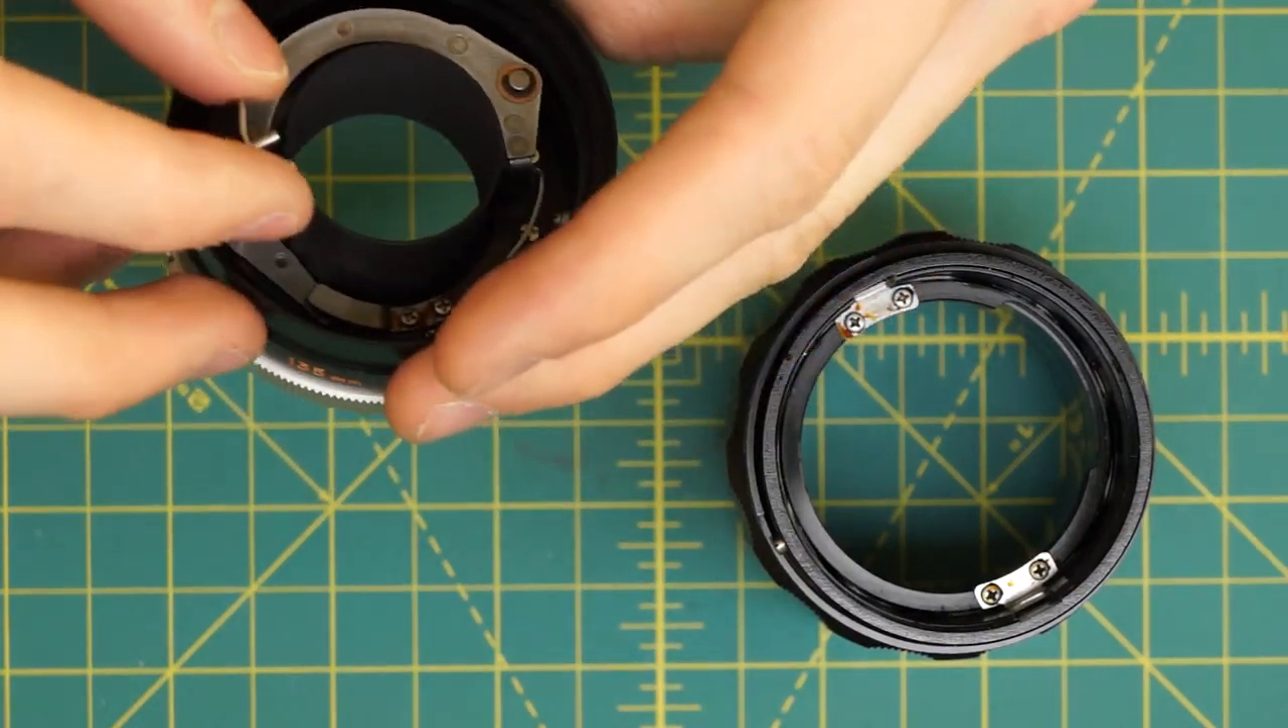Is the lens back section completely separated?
Yes.